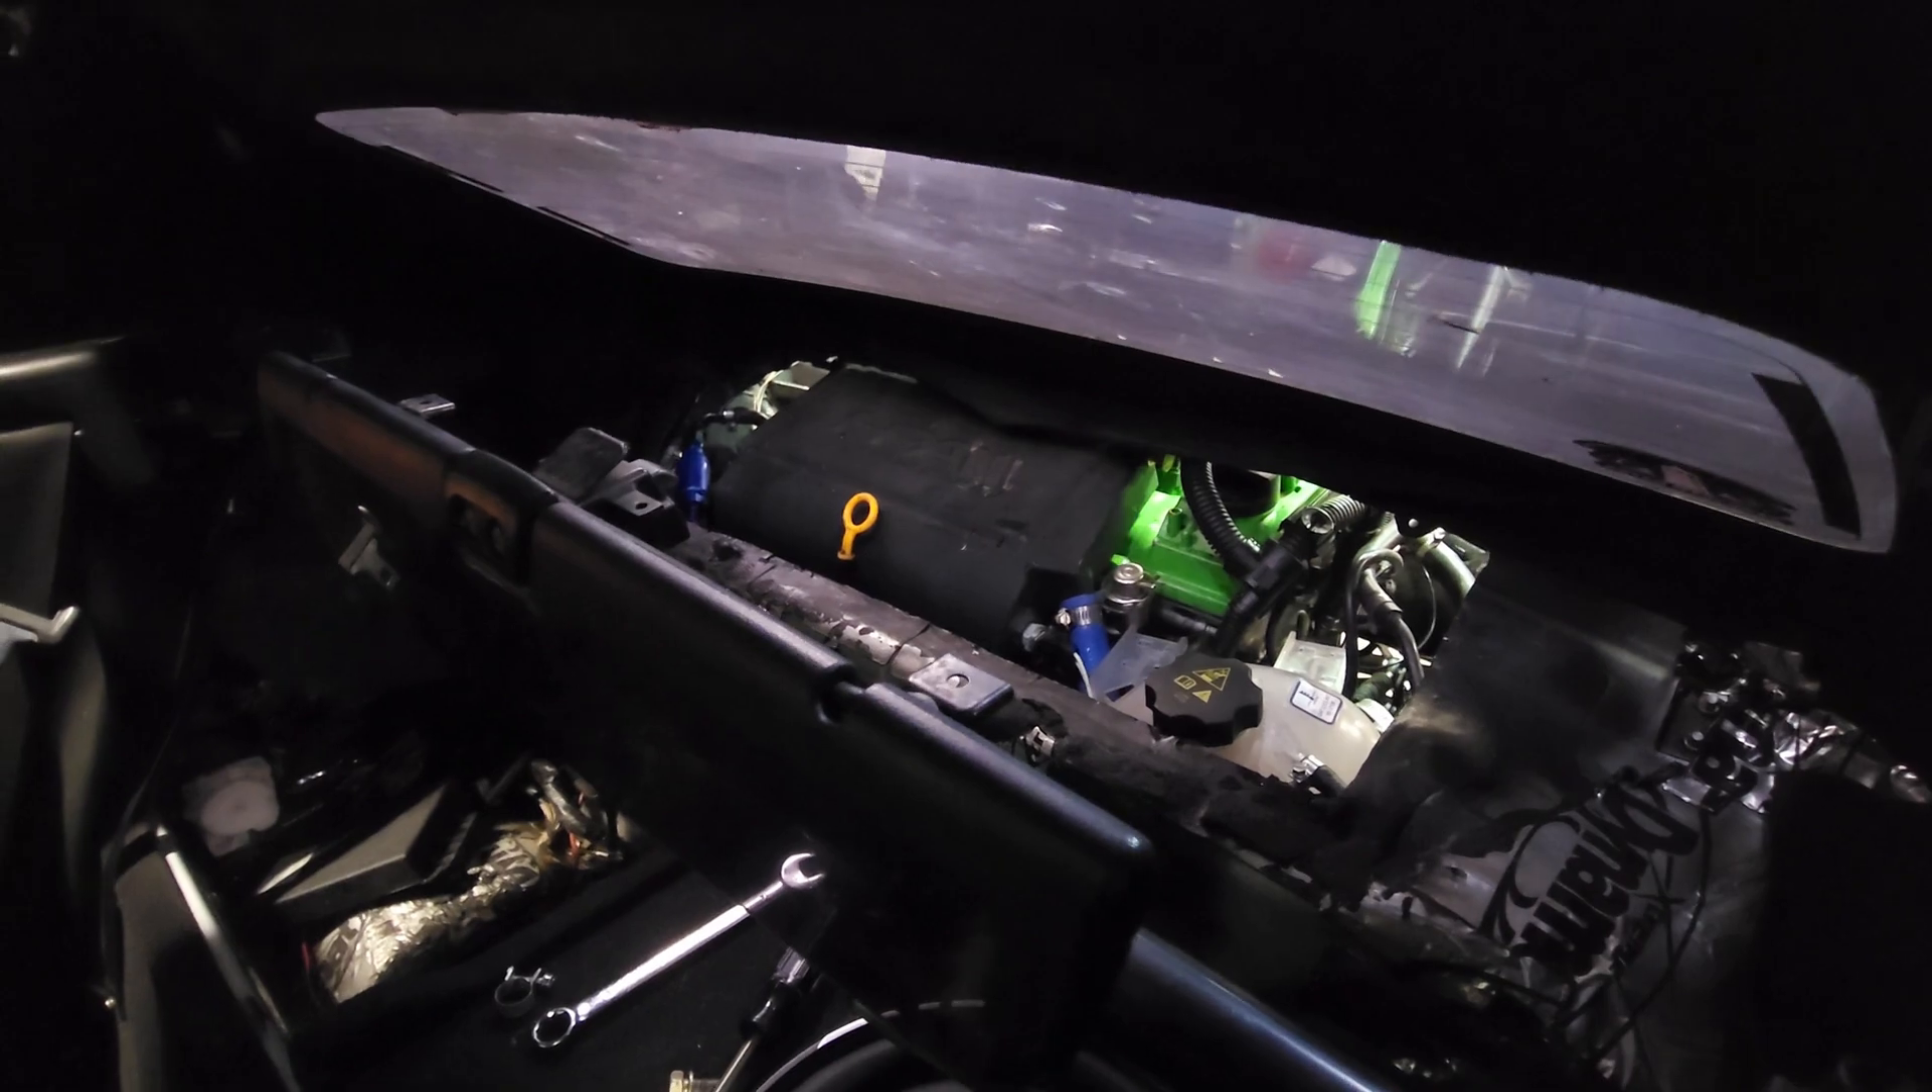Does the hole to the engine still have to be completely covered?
Yes.